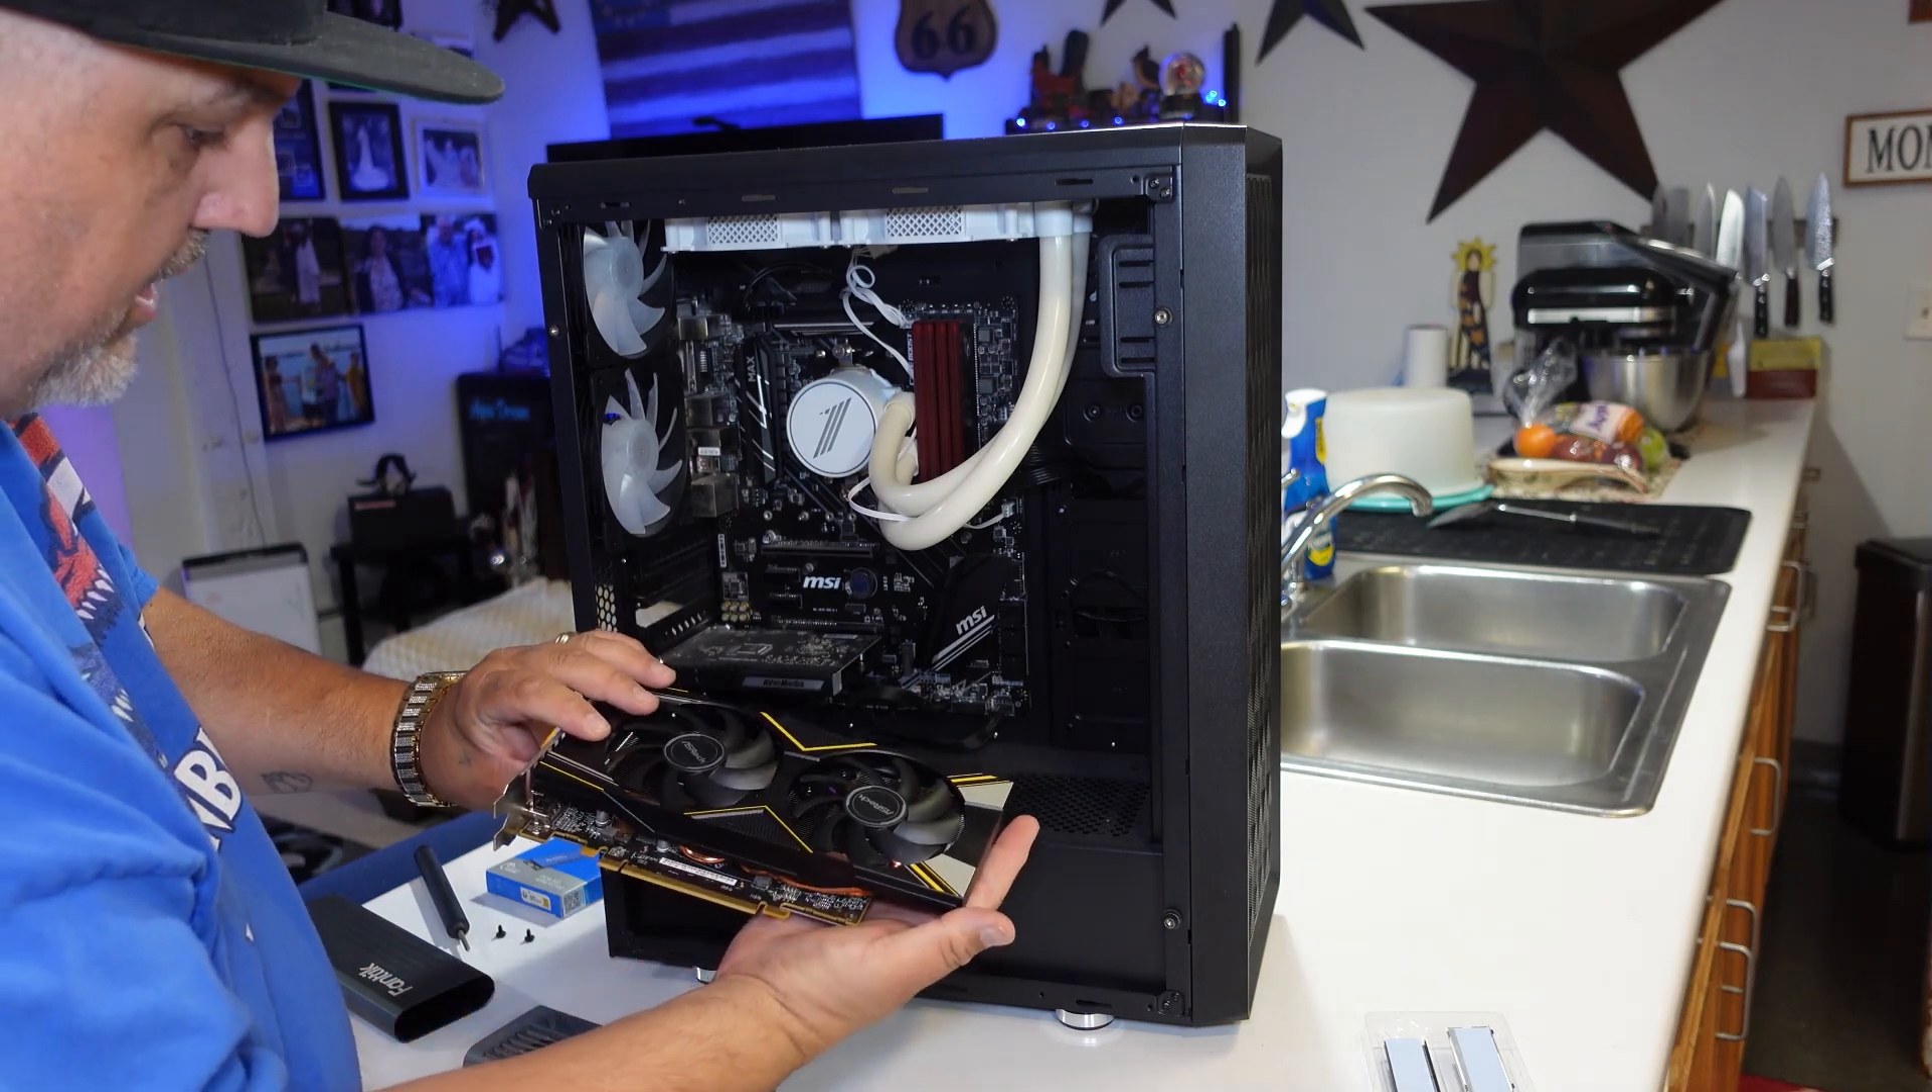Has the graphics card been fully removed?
Yes.